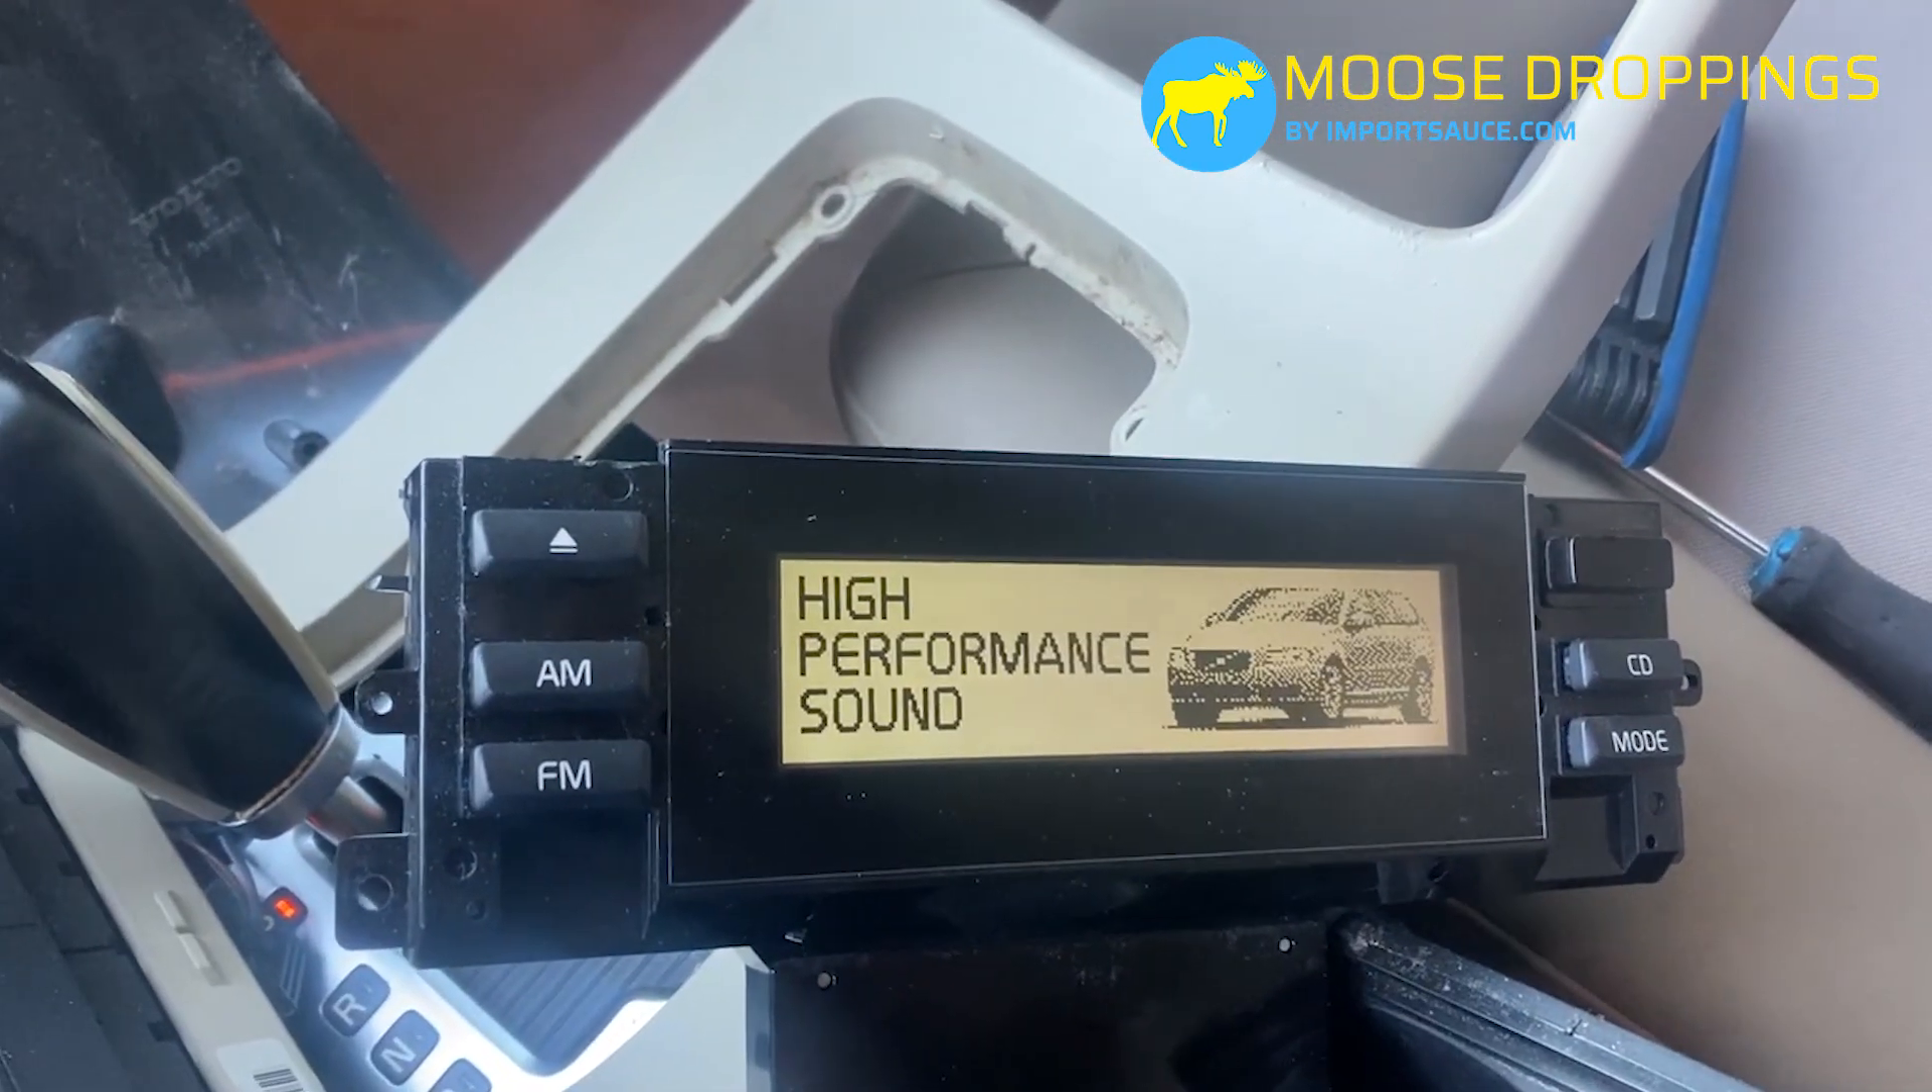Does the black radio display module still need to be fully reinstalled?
Yes.